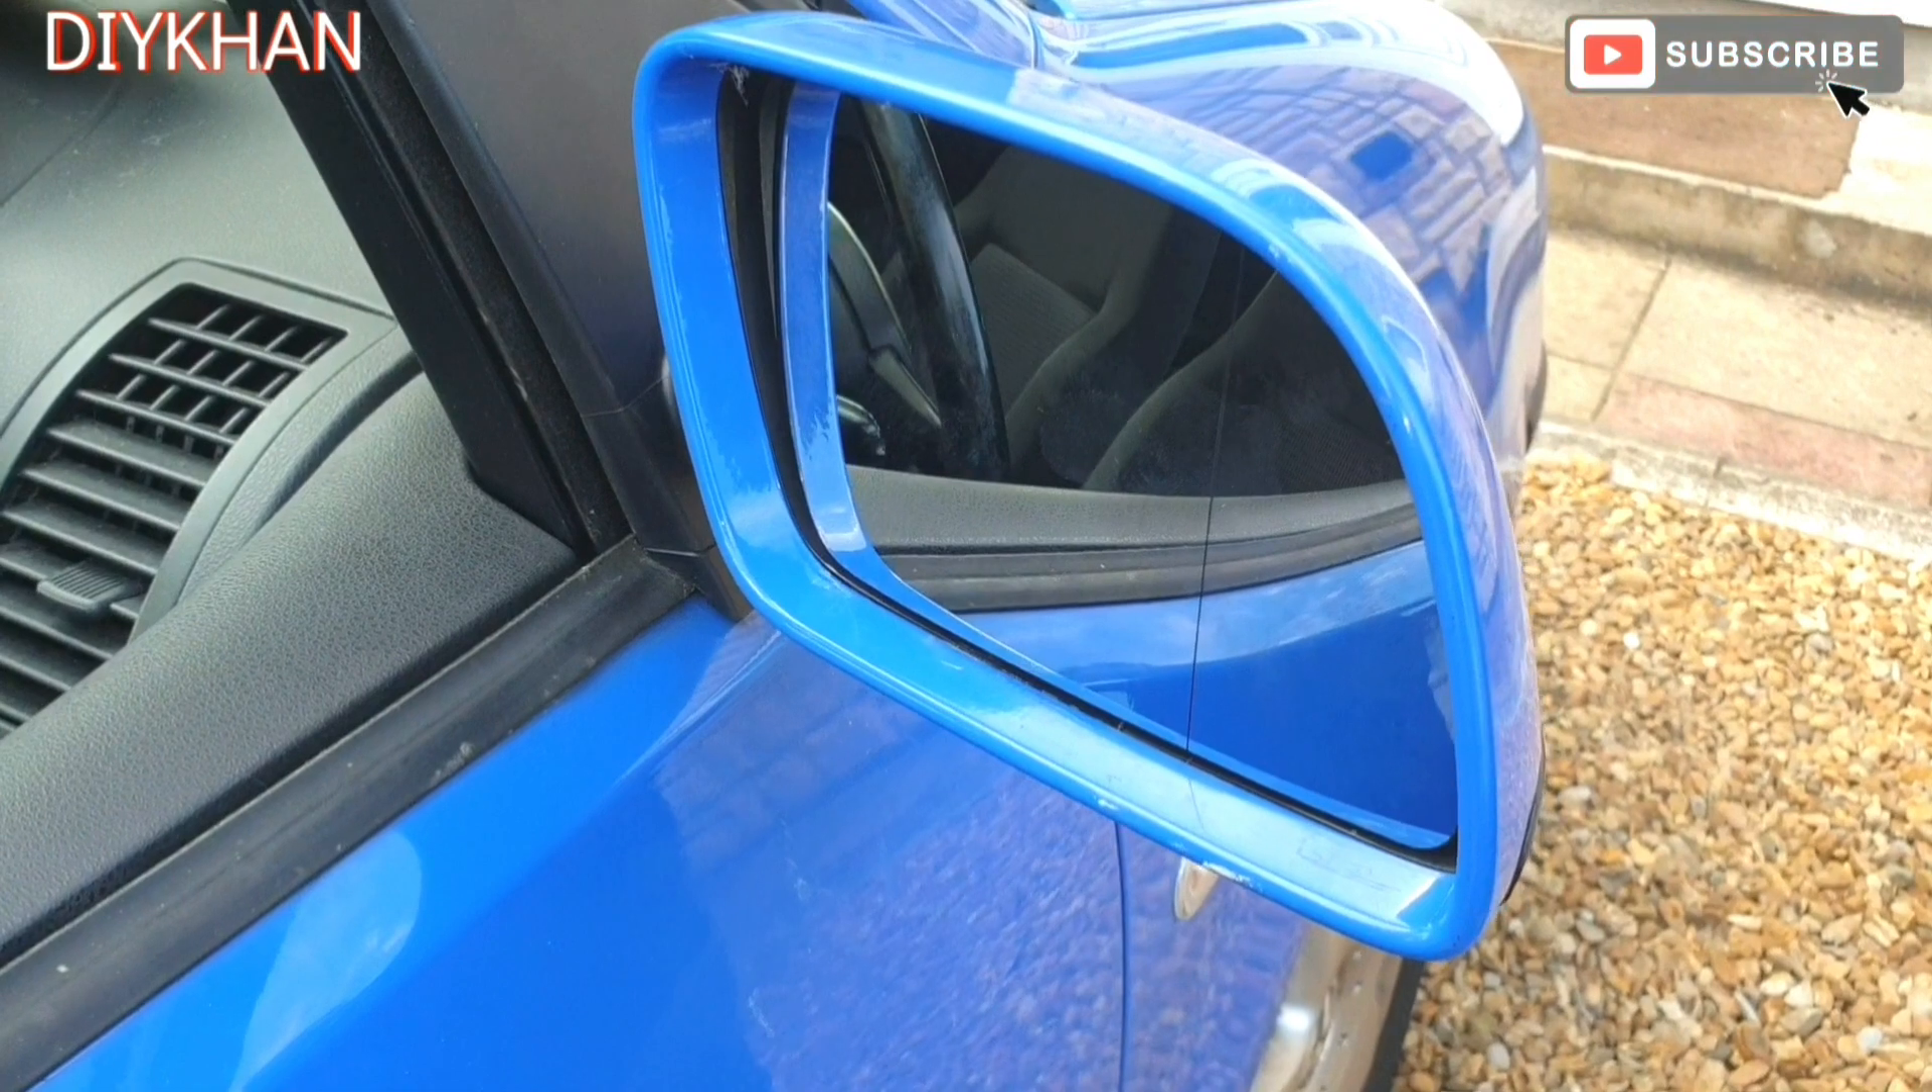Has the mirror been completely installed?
Yes.